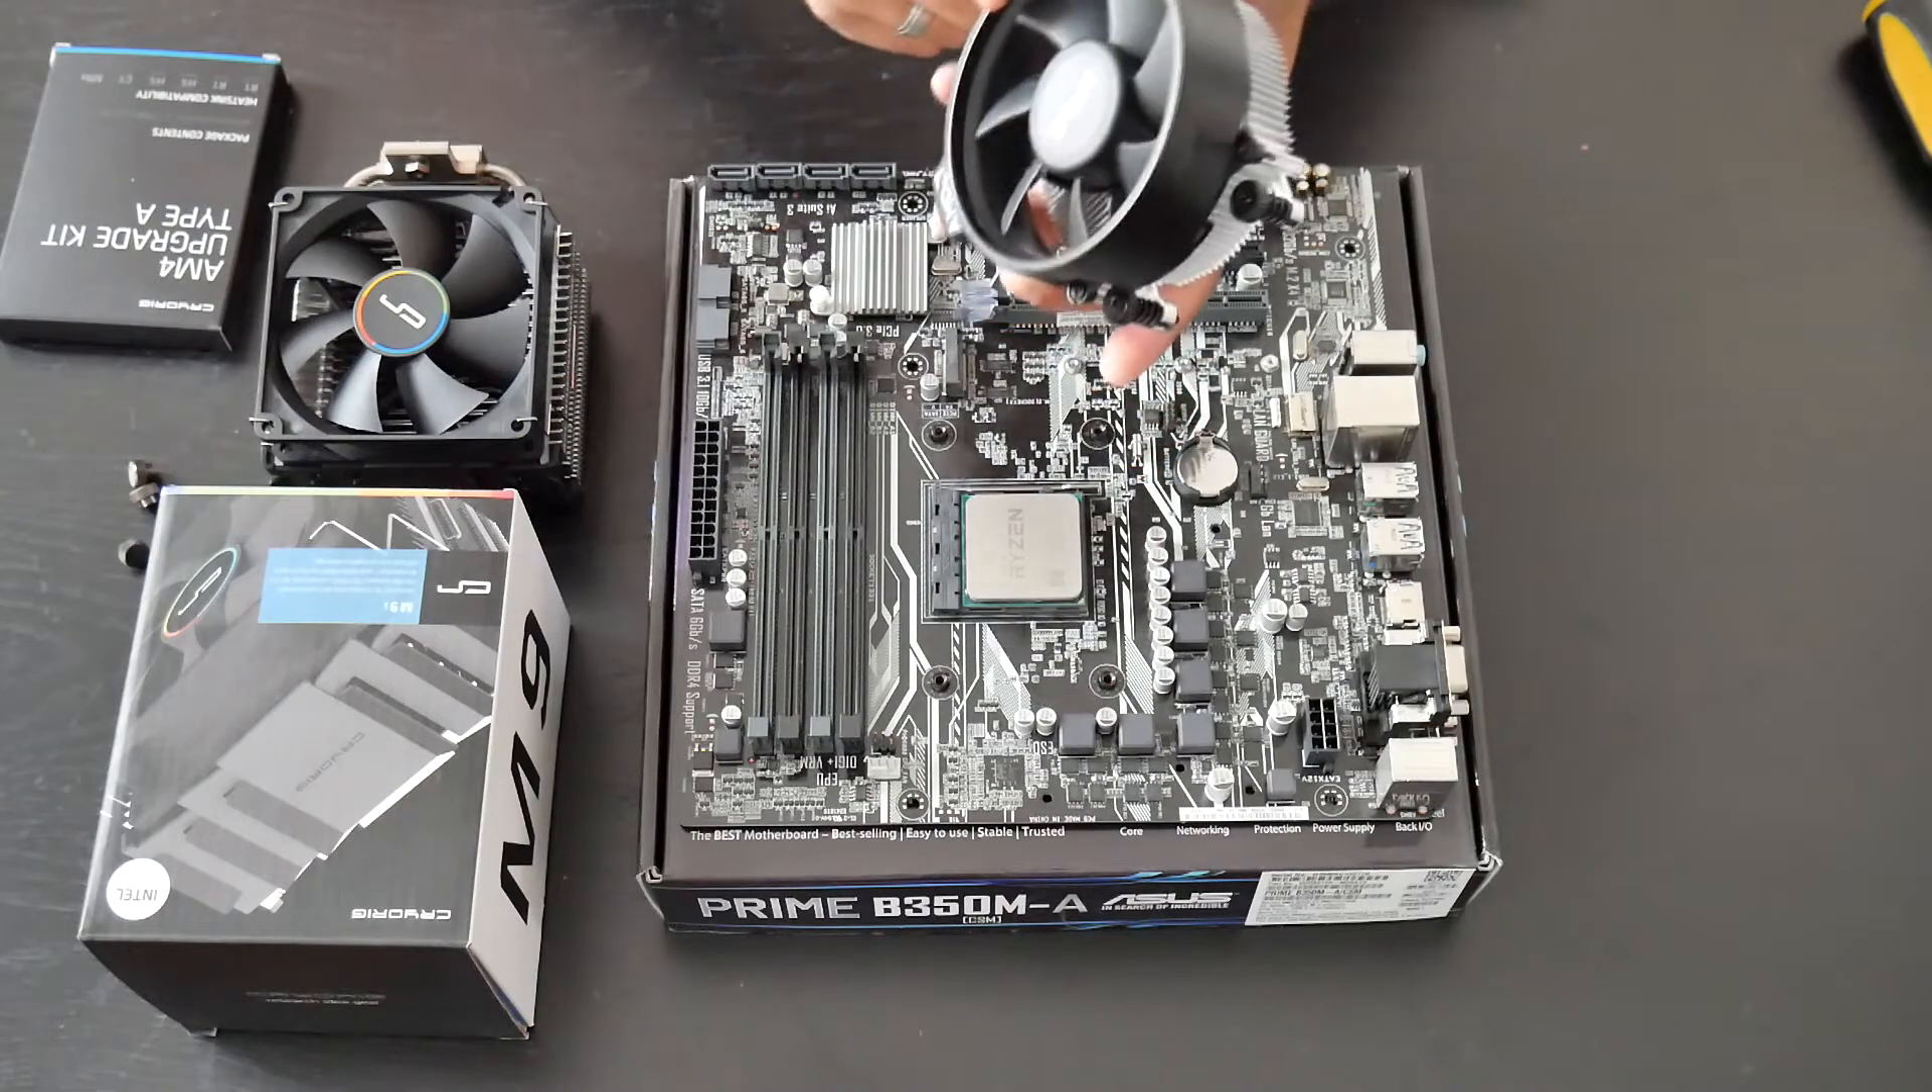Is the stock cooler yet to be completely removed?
No.